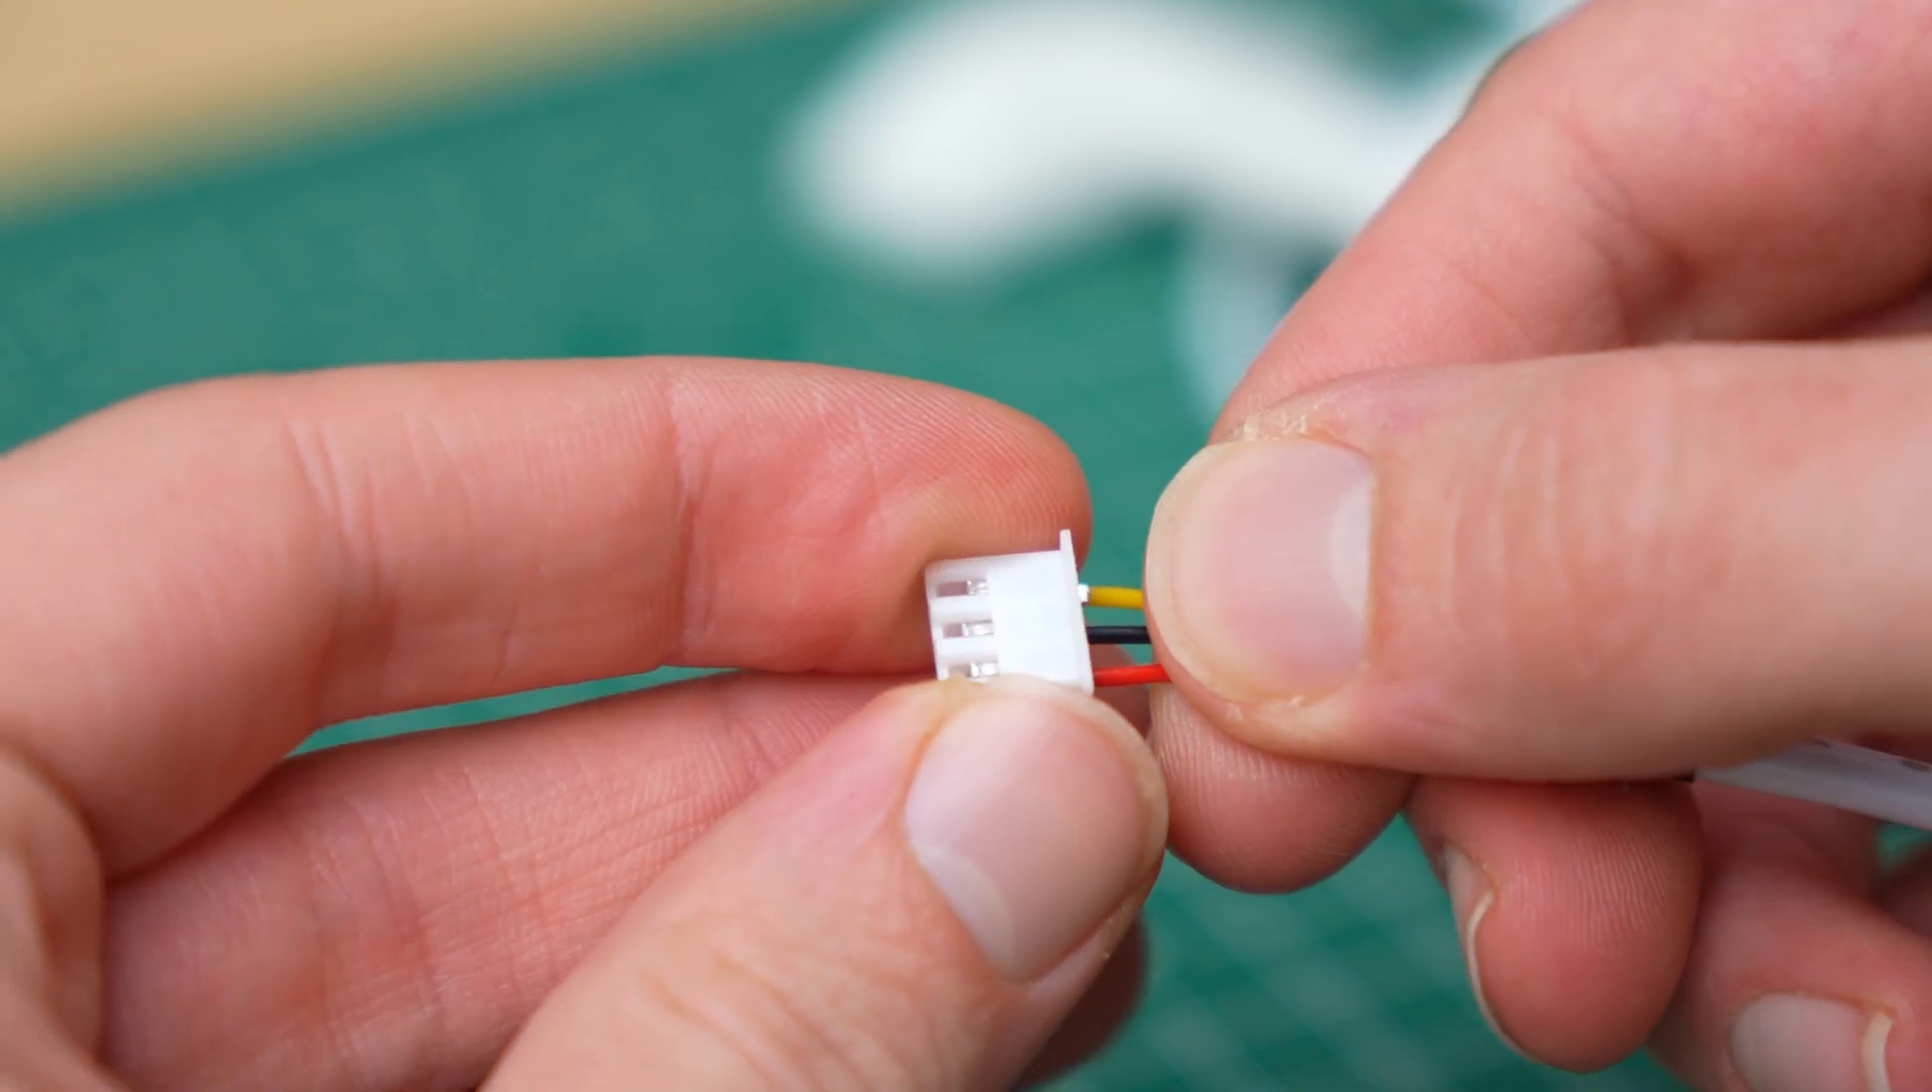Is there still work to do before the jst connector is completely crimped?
No.